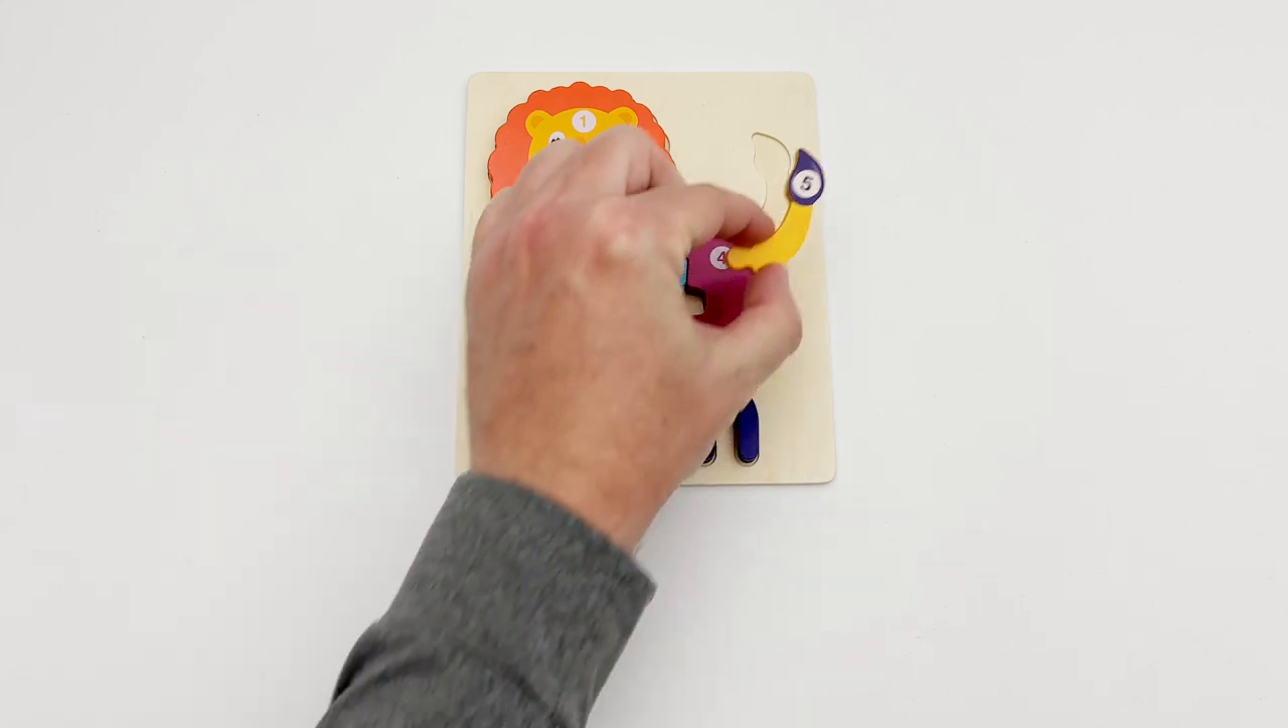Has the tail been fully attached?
No.